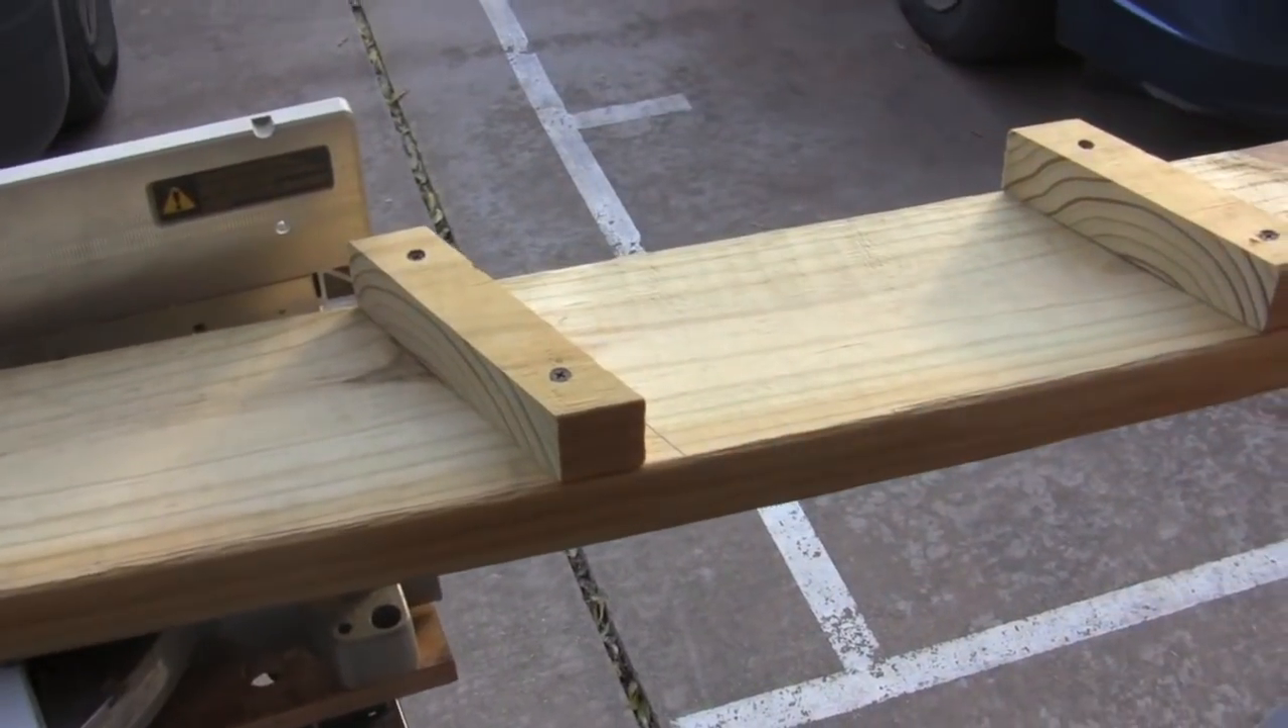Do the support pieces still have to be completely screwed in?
No.